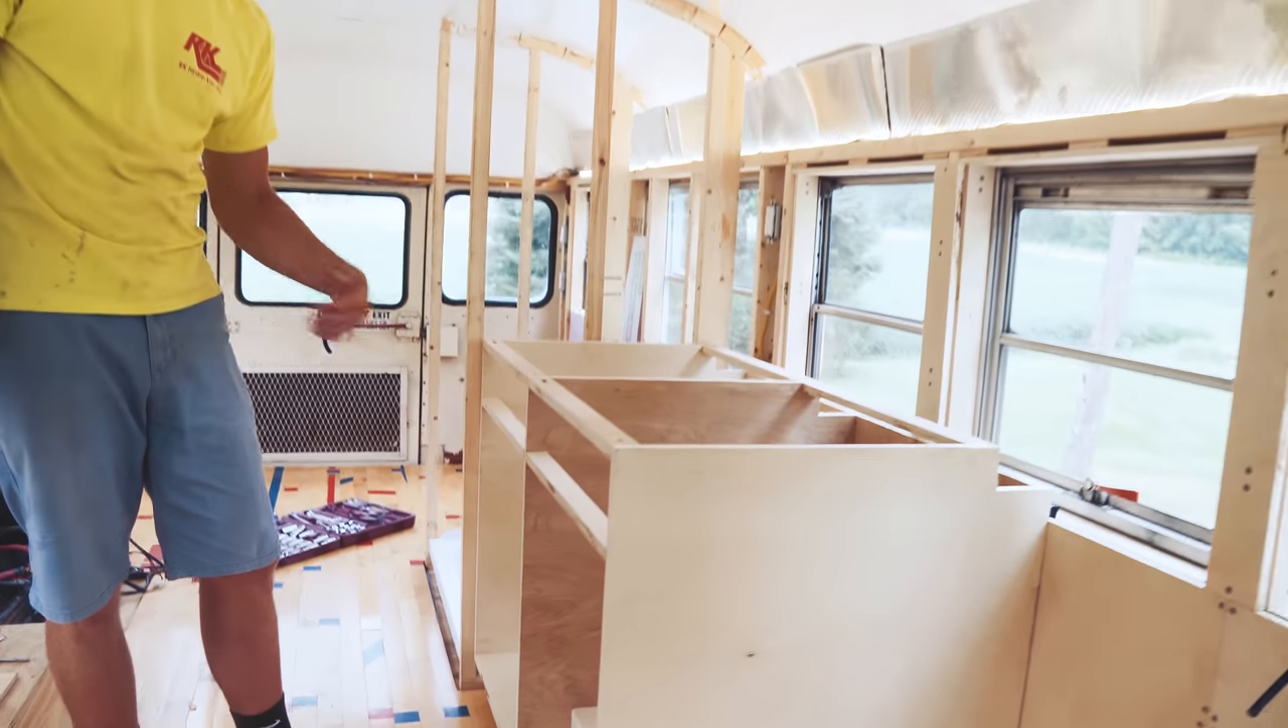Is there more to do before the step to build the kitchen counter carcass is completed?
No.